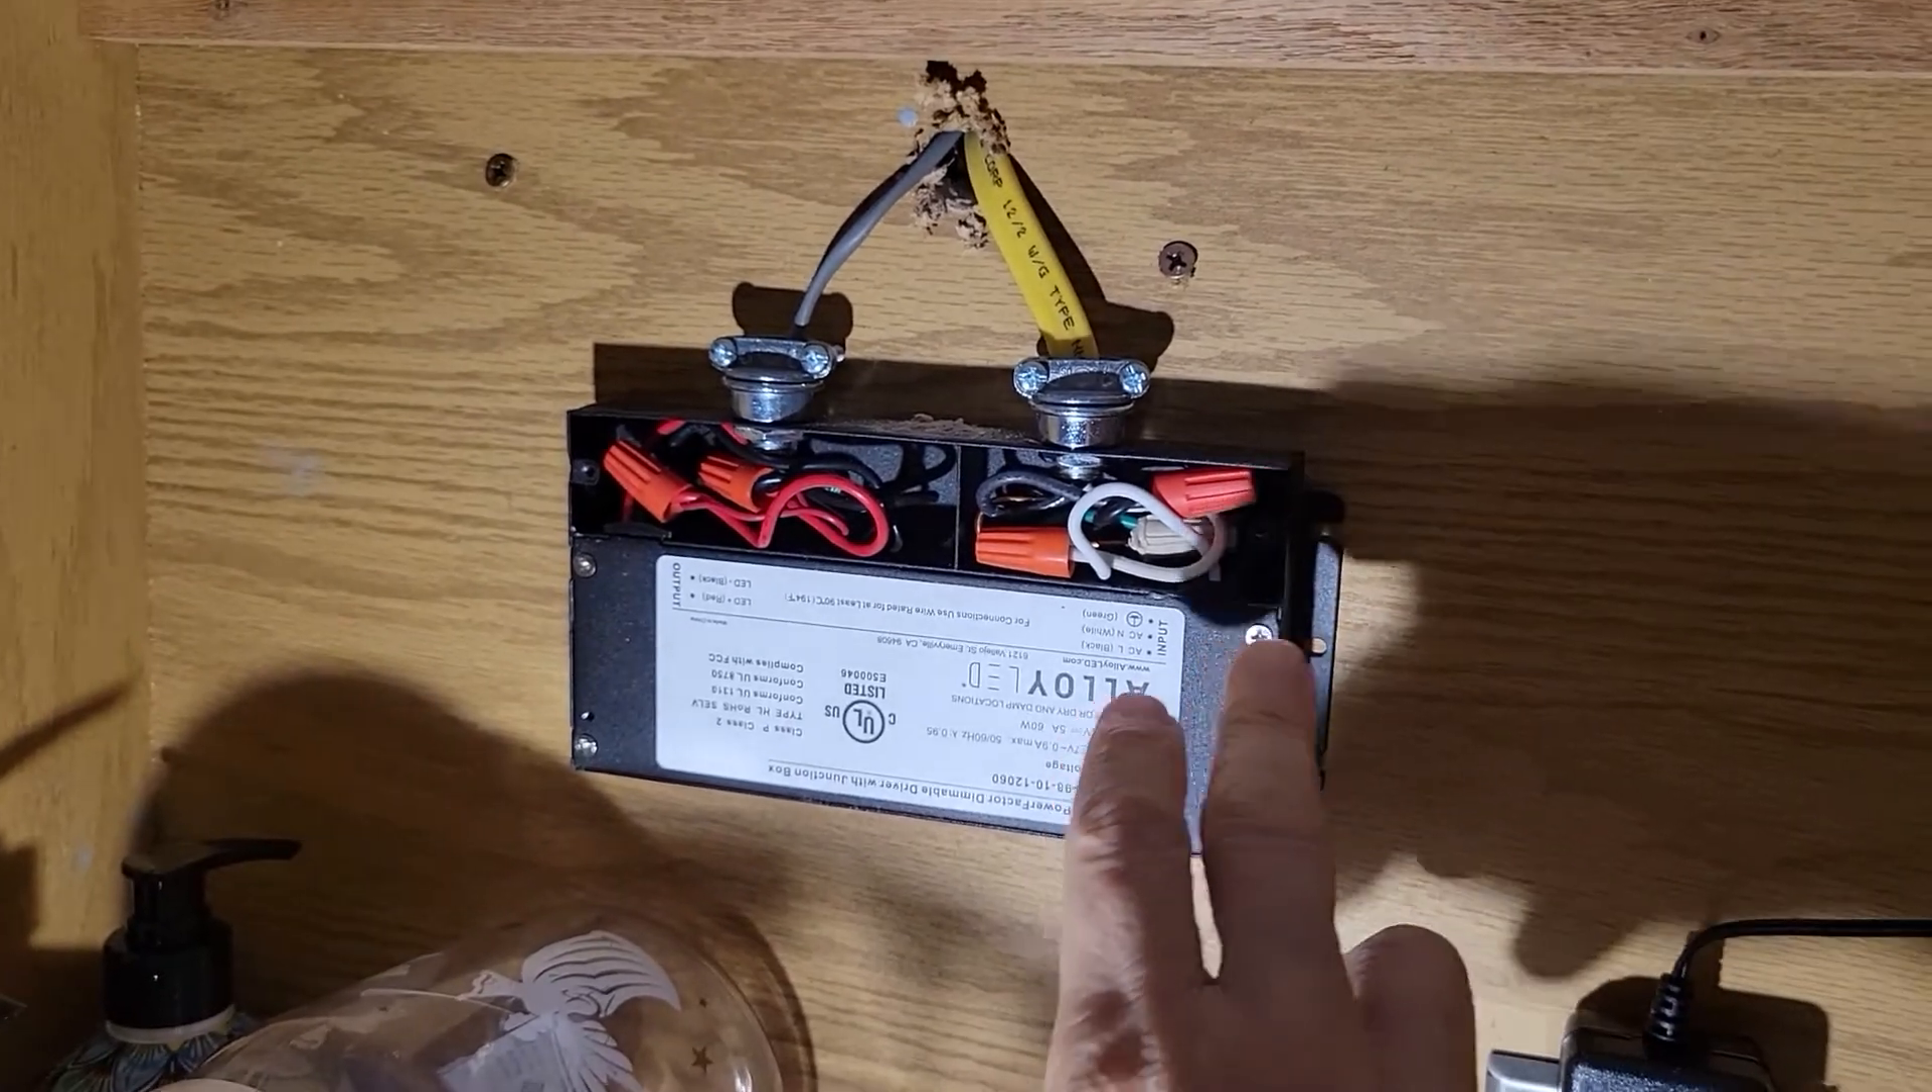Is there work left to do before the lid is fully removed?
No.